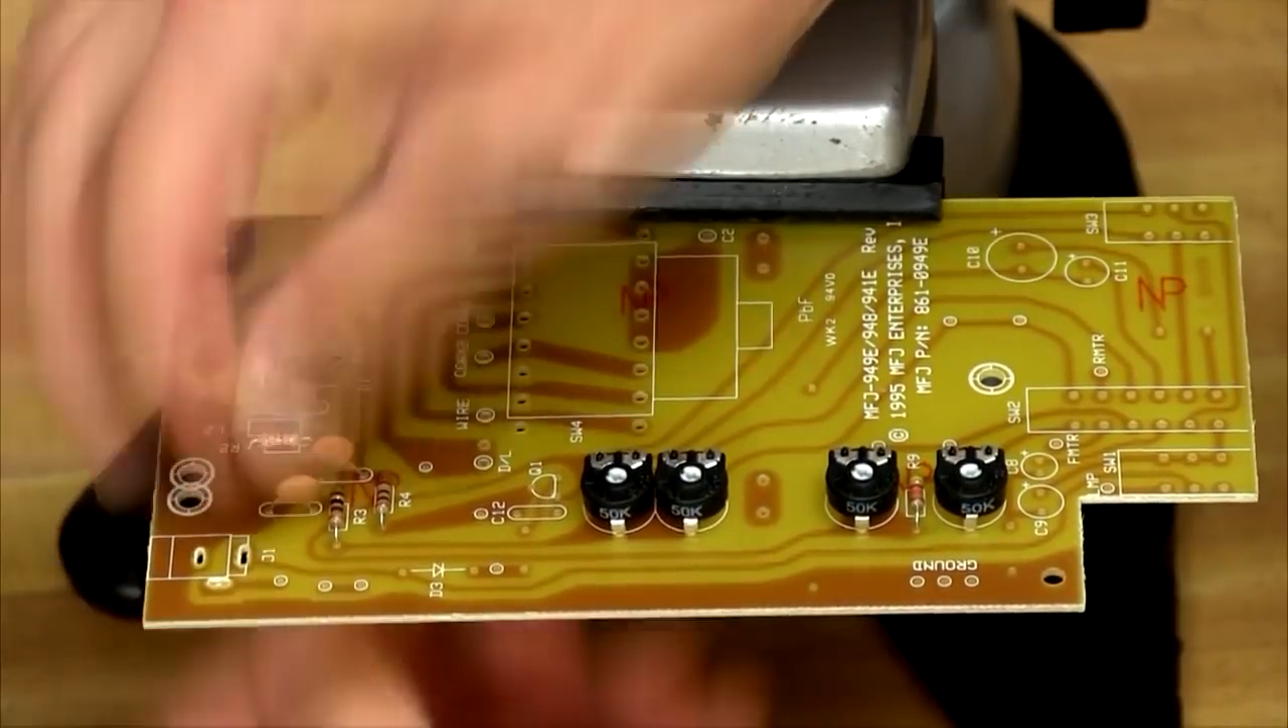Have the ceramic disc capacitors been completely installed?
No.